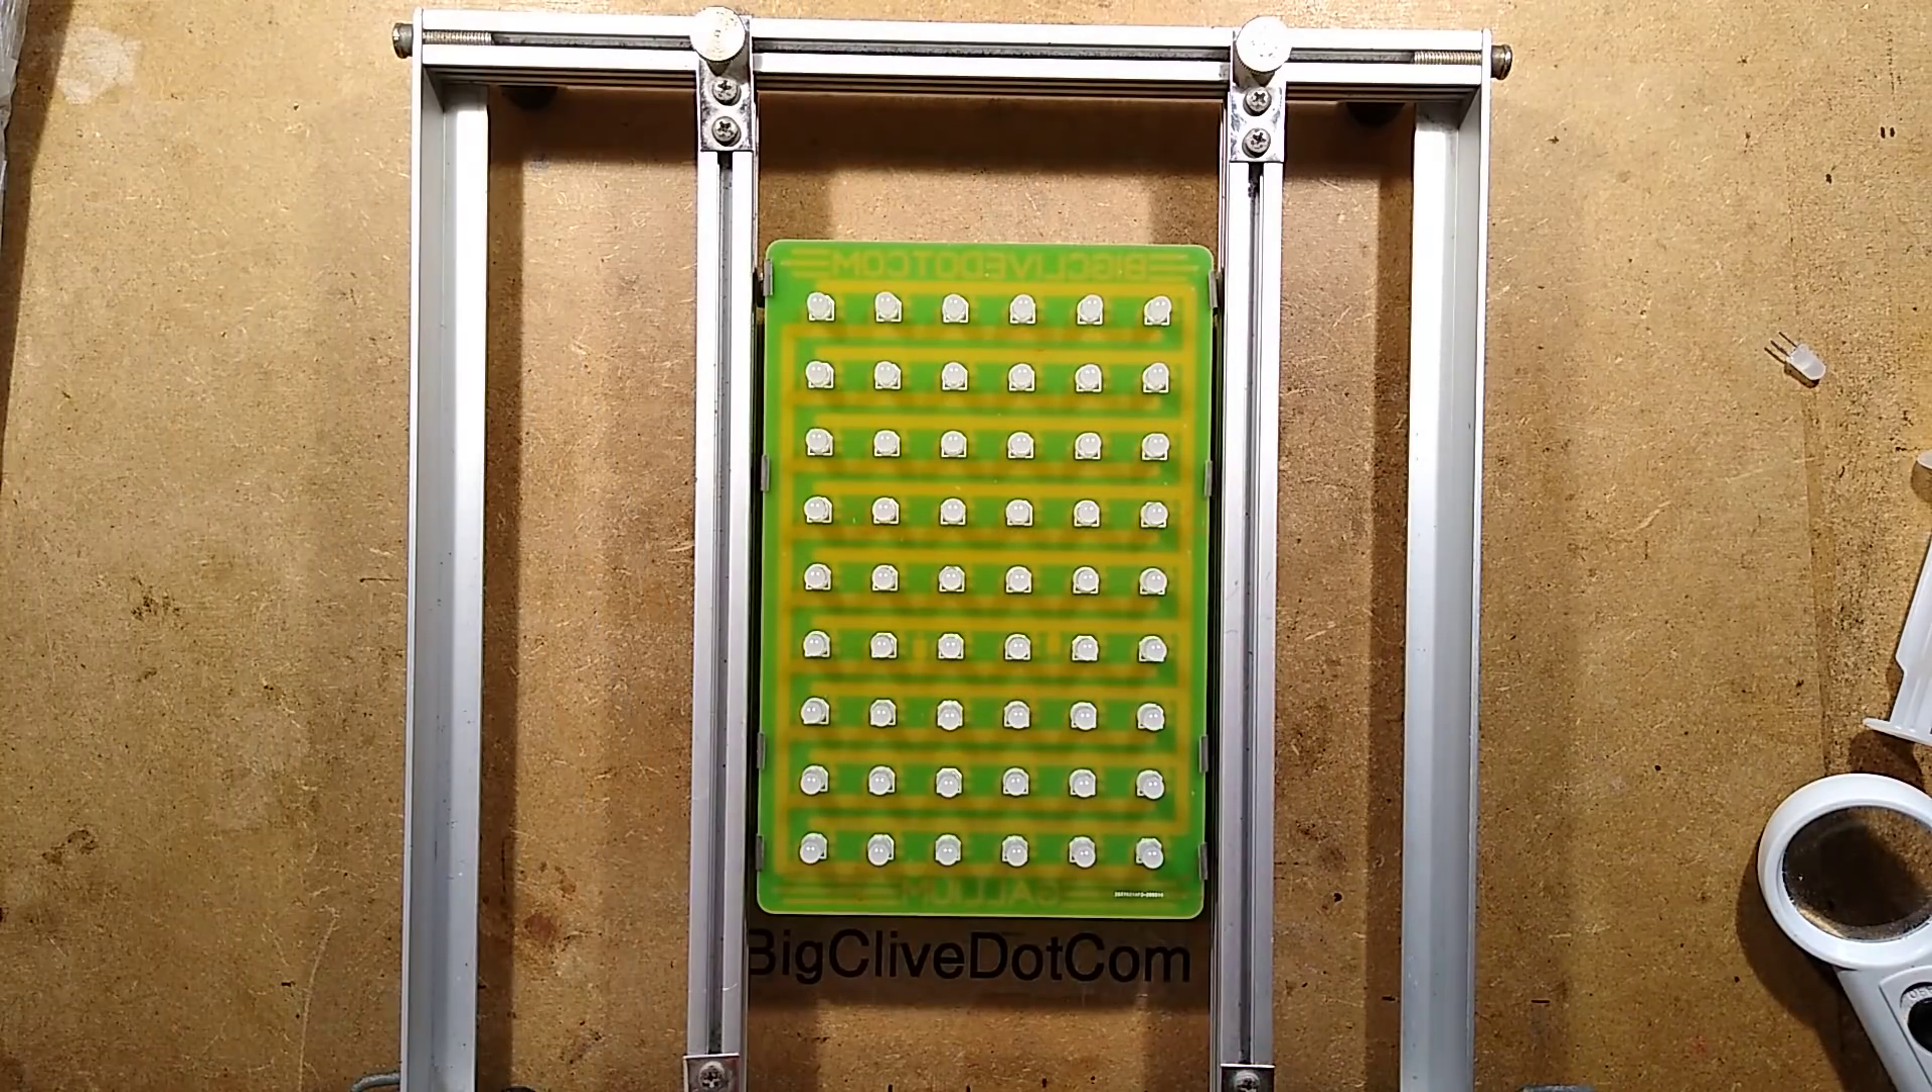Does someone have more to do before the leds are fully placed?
No.